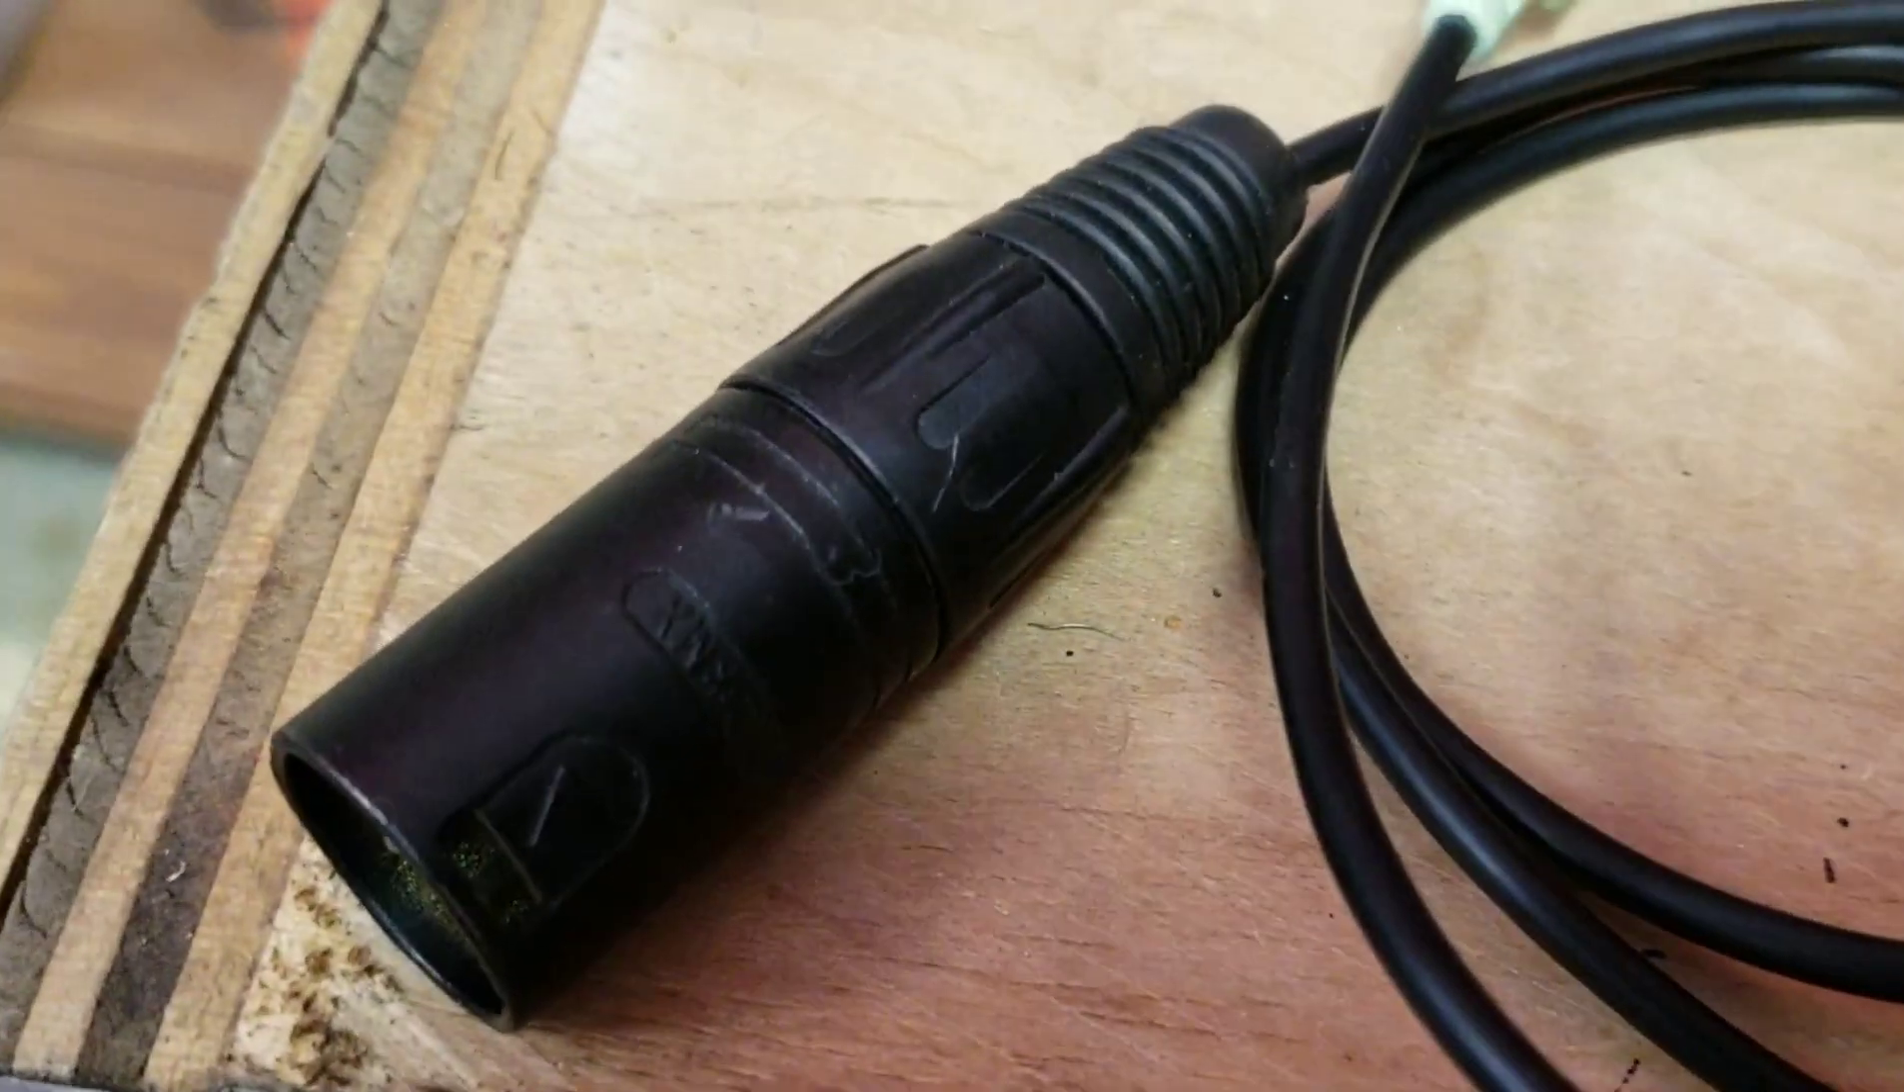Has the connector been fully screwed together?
Yes.